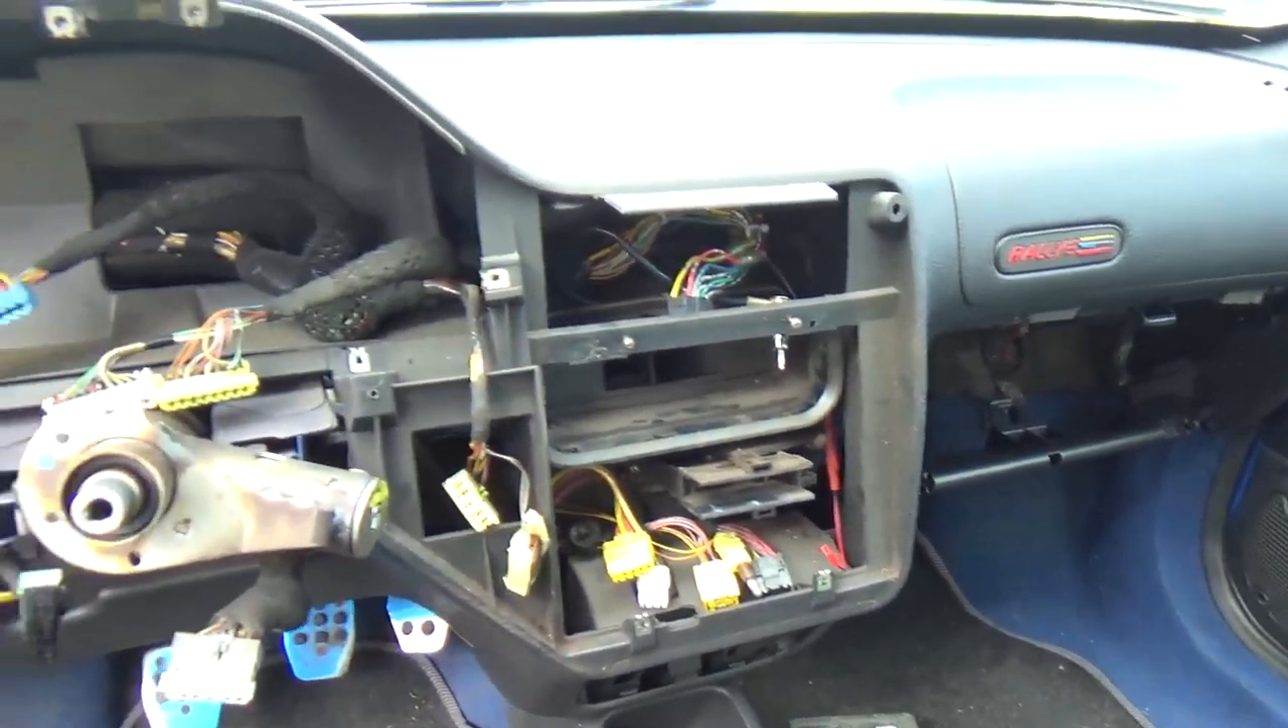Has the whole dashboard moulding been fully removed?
No.